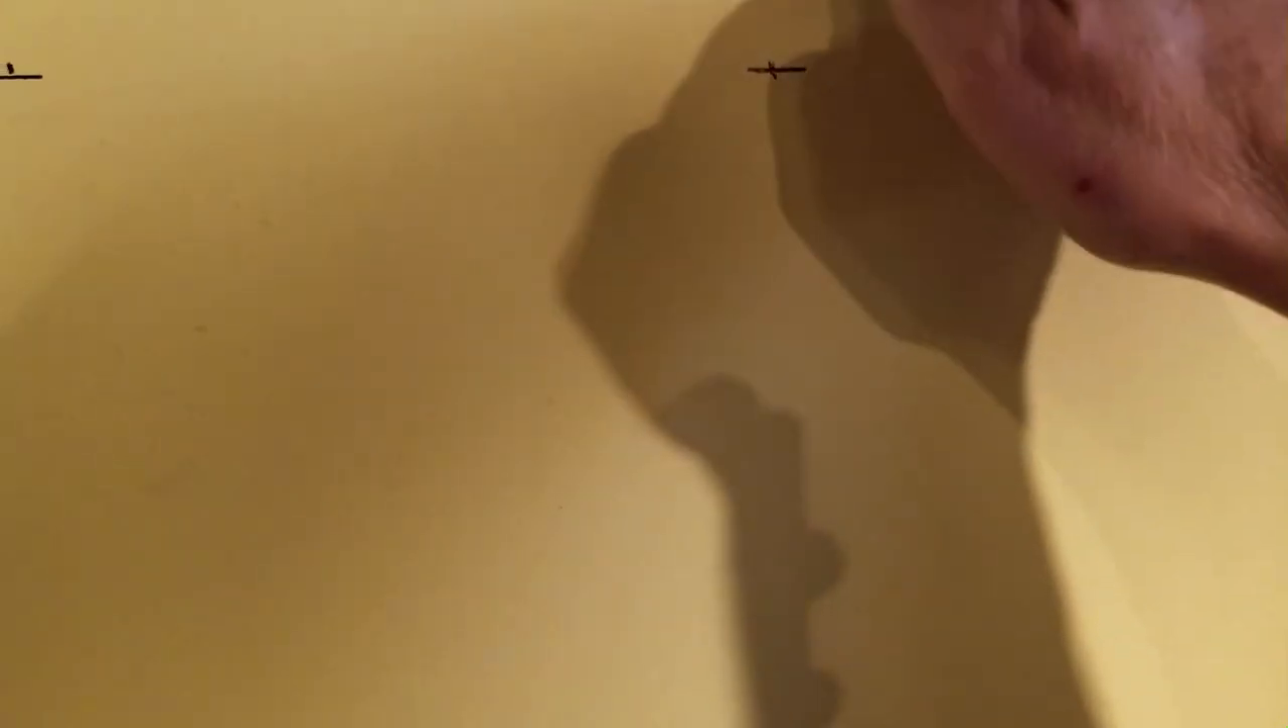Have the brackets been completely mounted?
No.